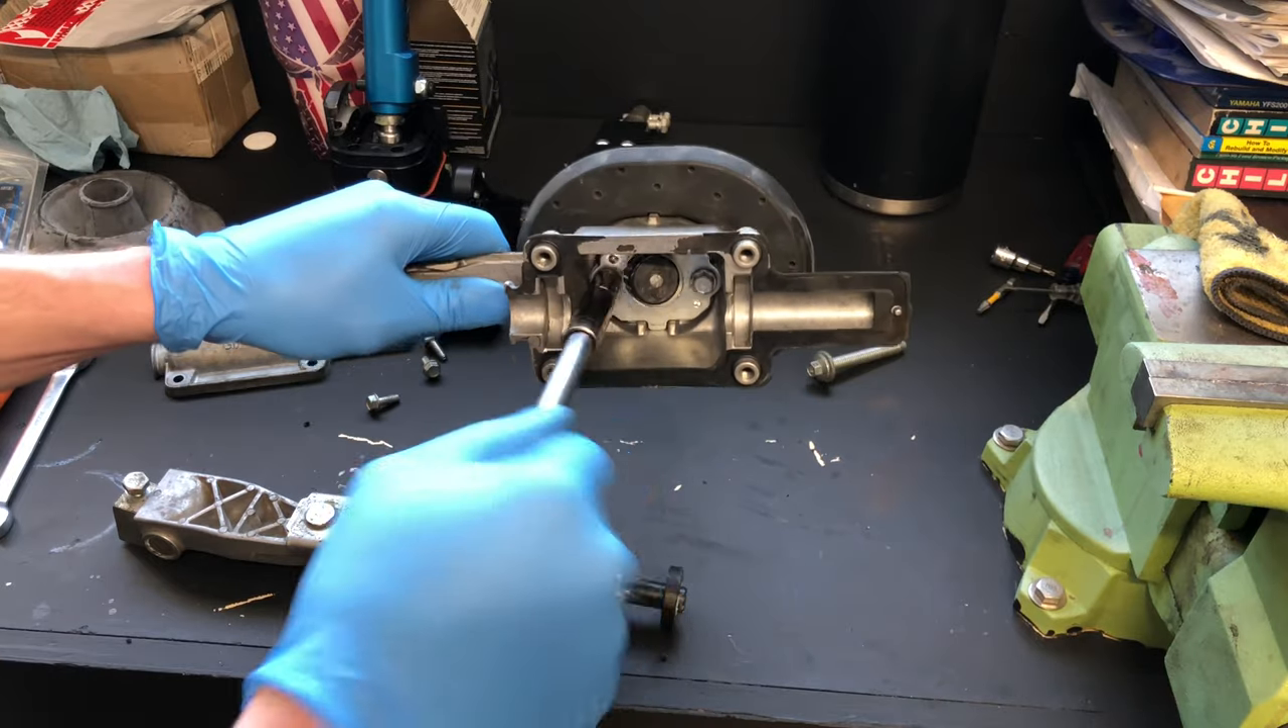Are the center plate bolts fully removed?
No.